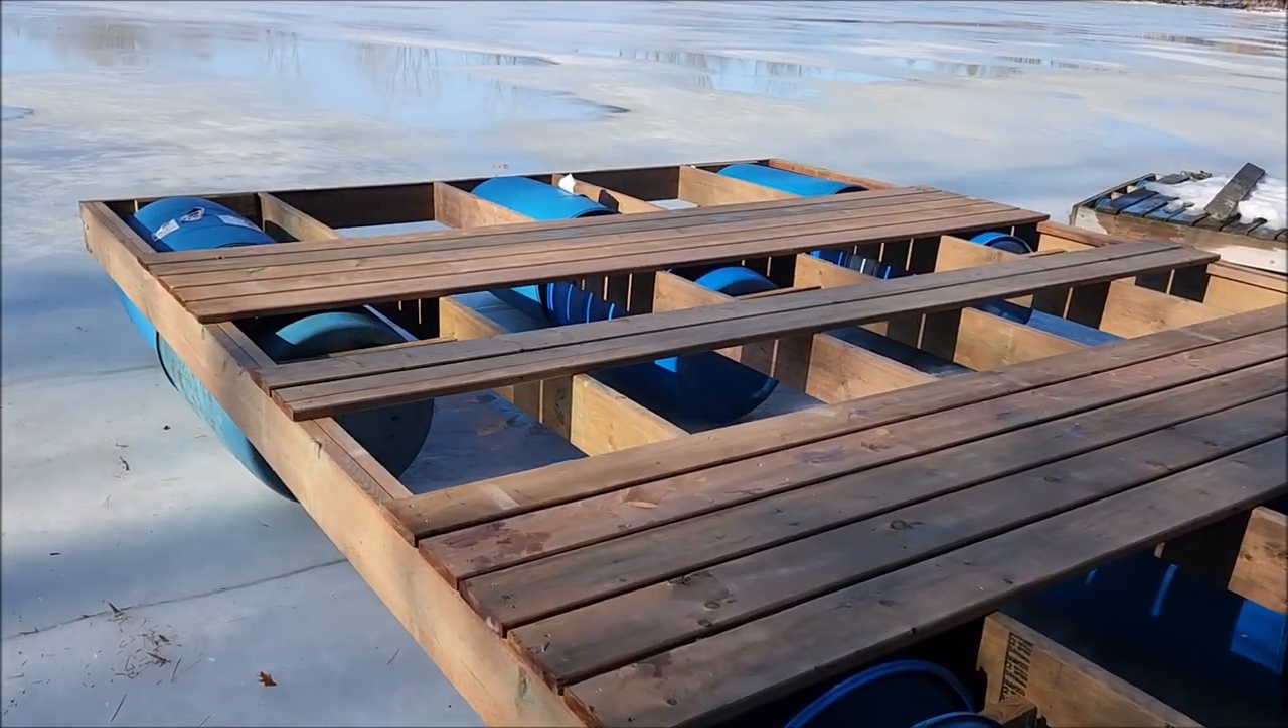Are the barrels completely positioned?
Yes.